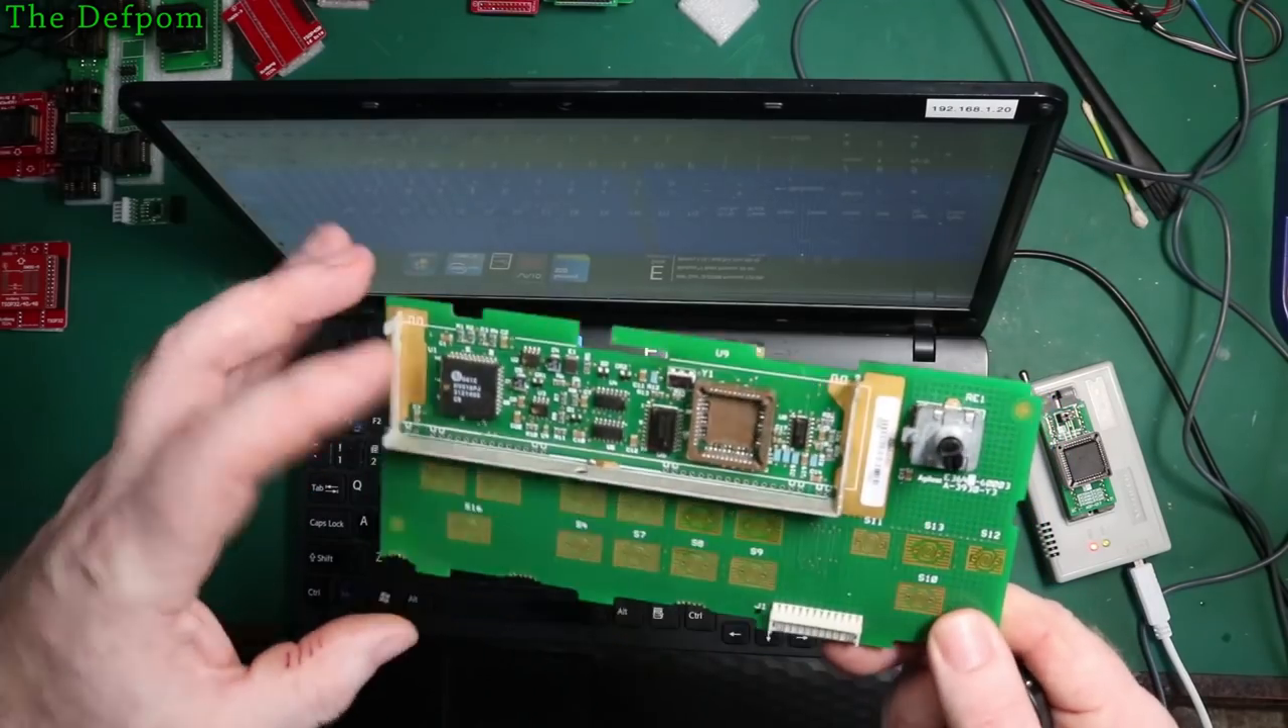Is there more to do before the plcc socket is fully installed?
No.